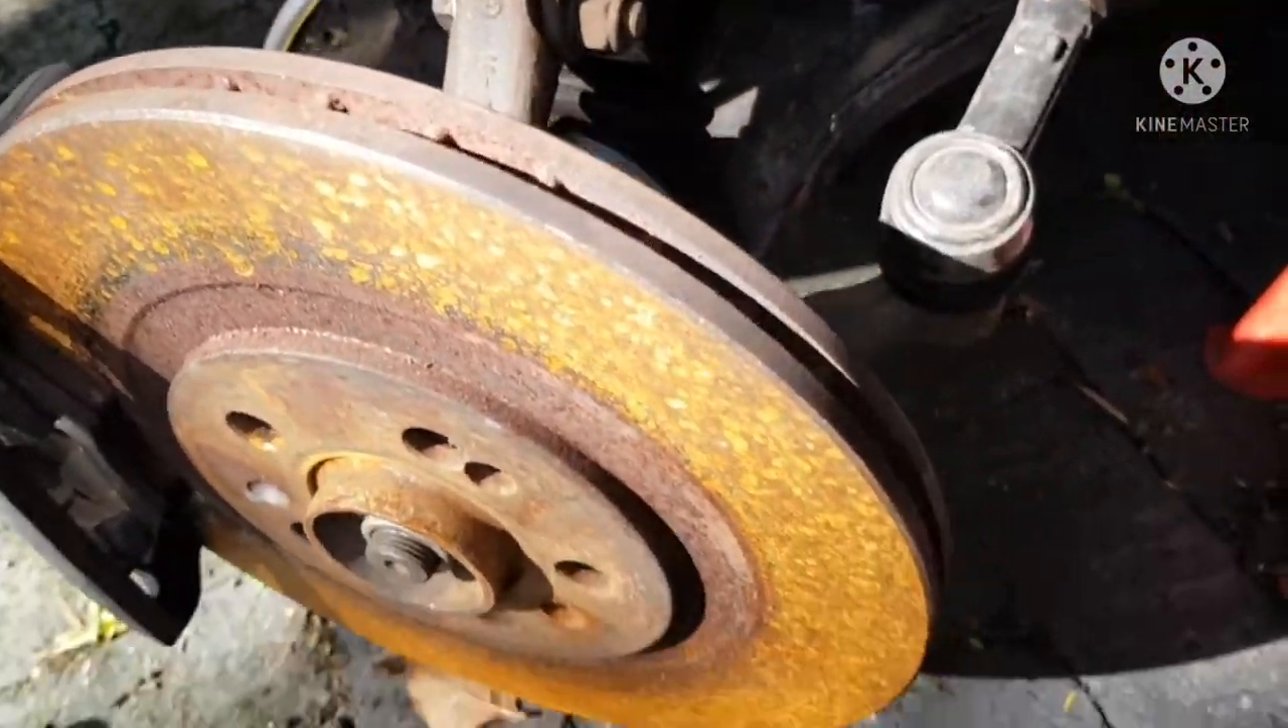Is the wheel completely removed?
Yes.